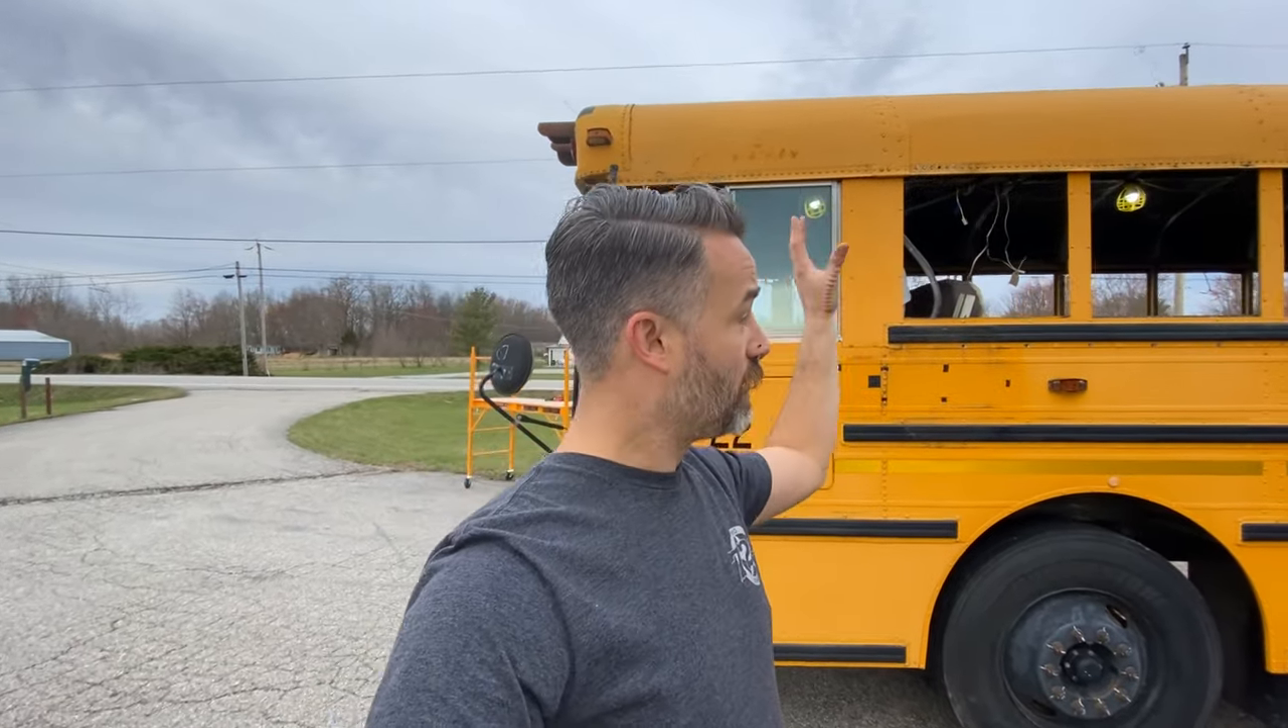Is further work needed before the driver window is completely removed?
Yes.